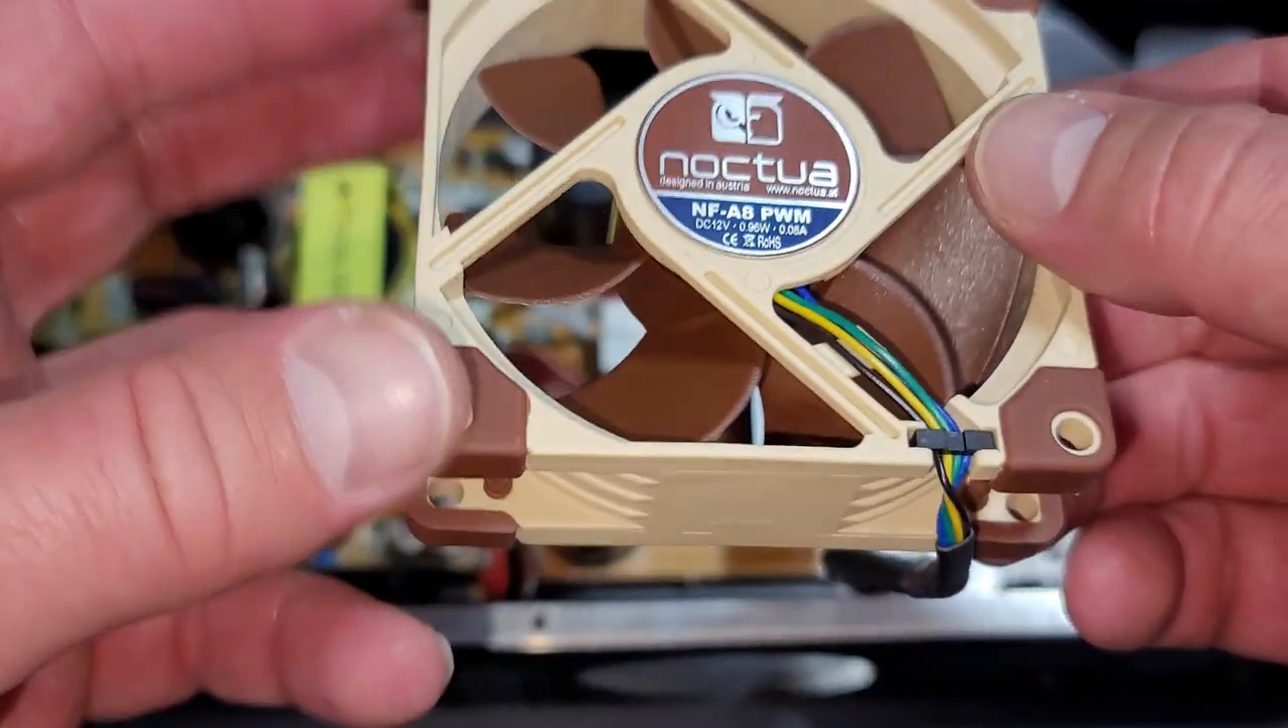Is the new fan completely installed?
No.